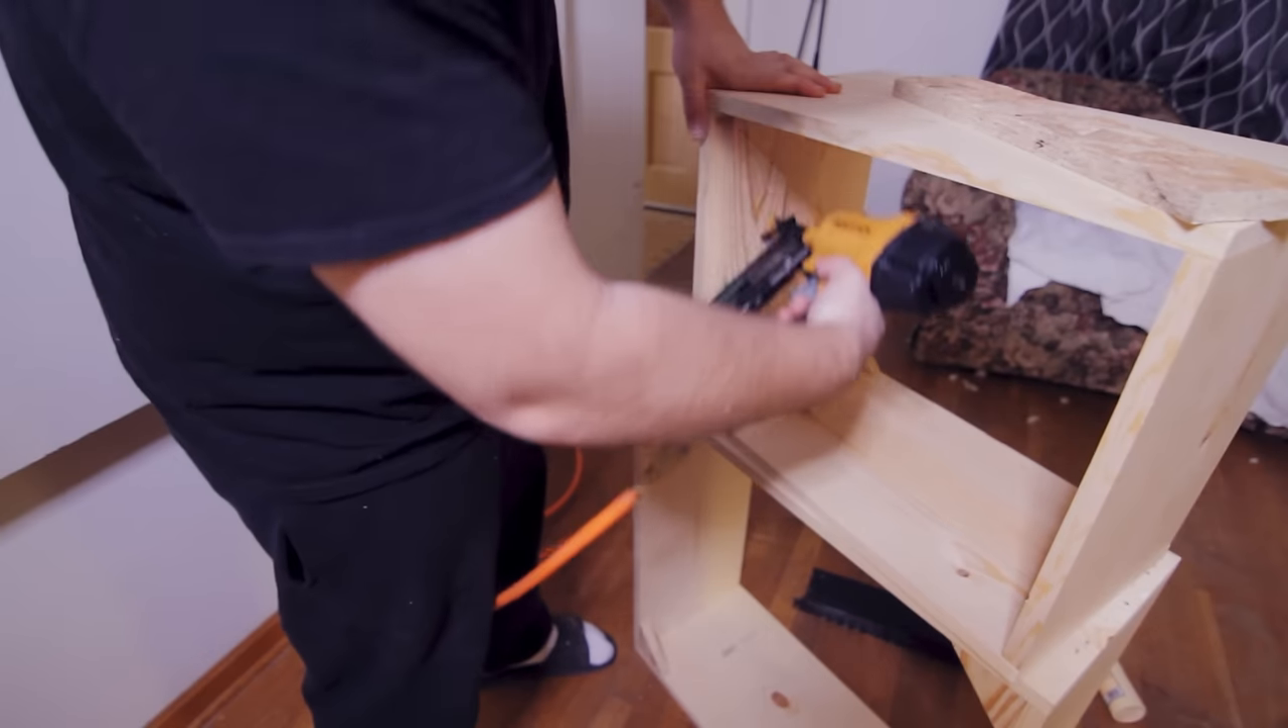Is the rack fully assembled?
No.